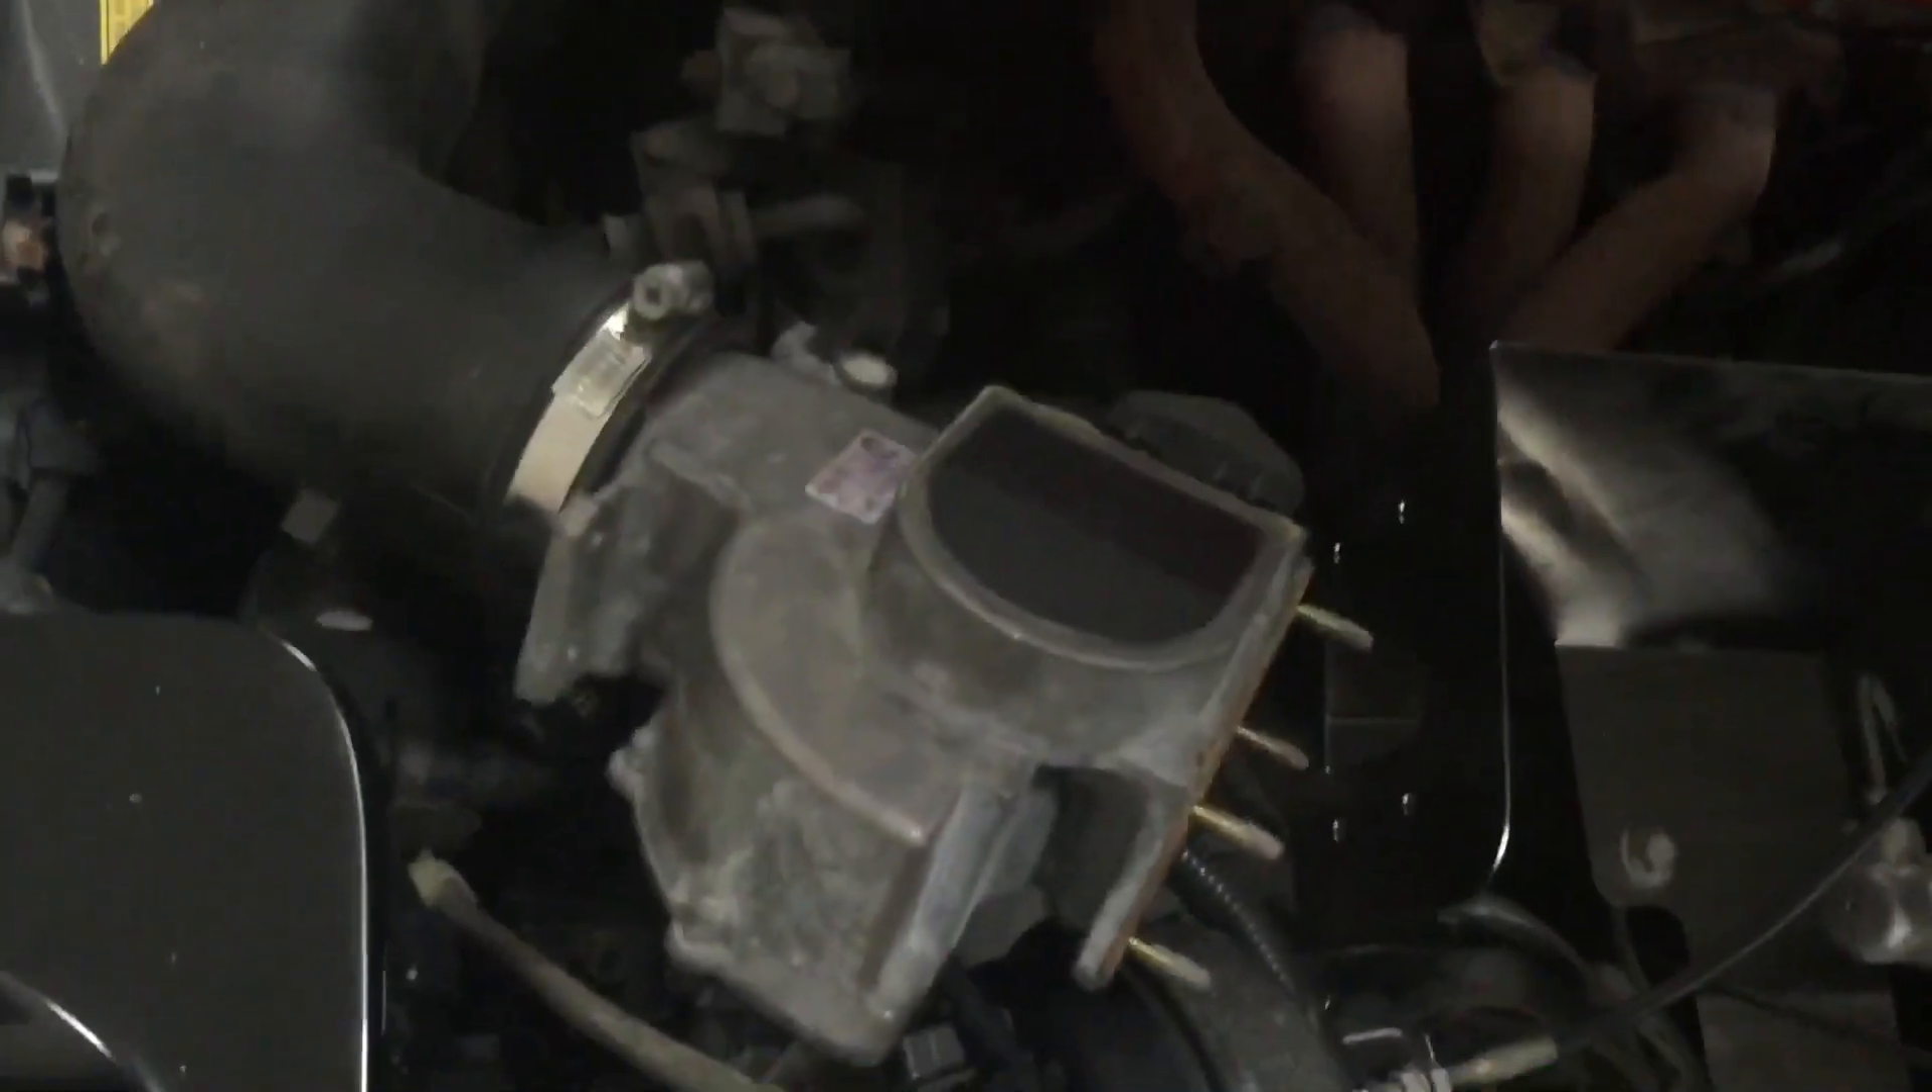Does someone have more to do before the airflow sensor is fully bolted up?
Yes.